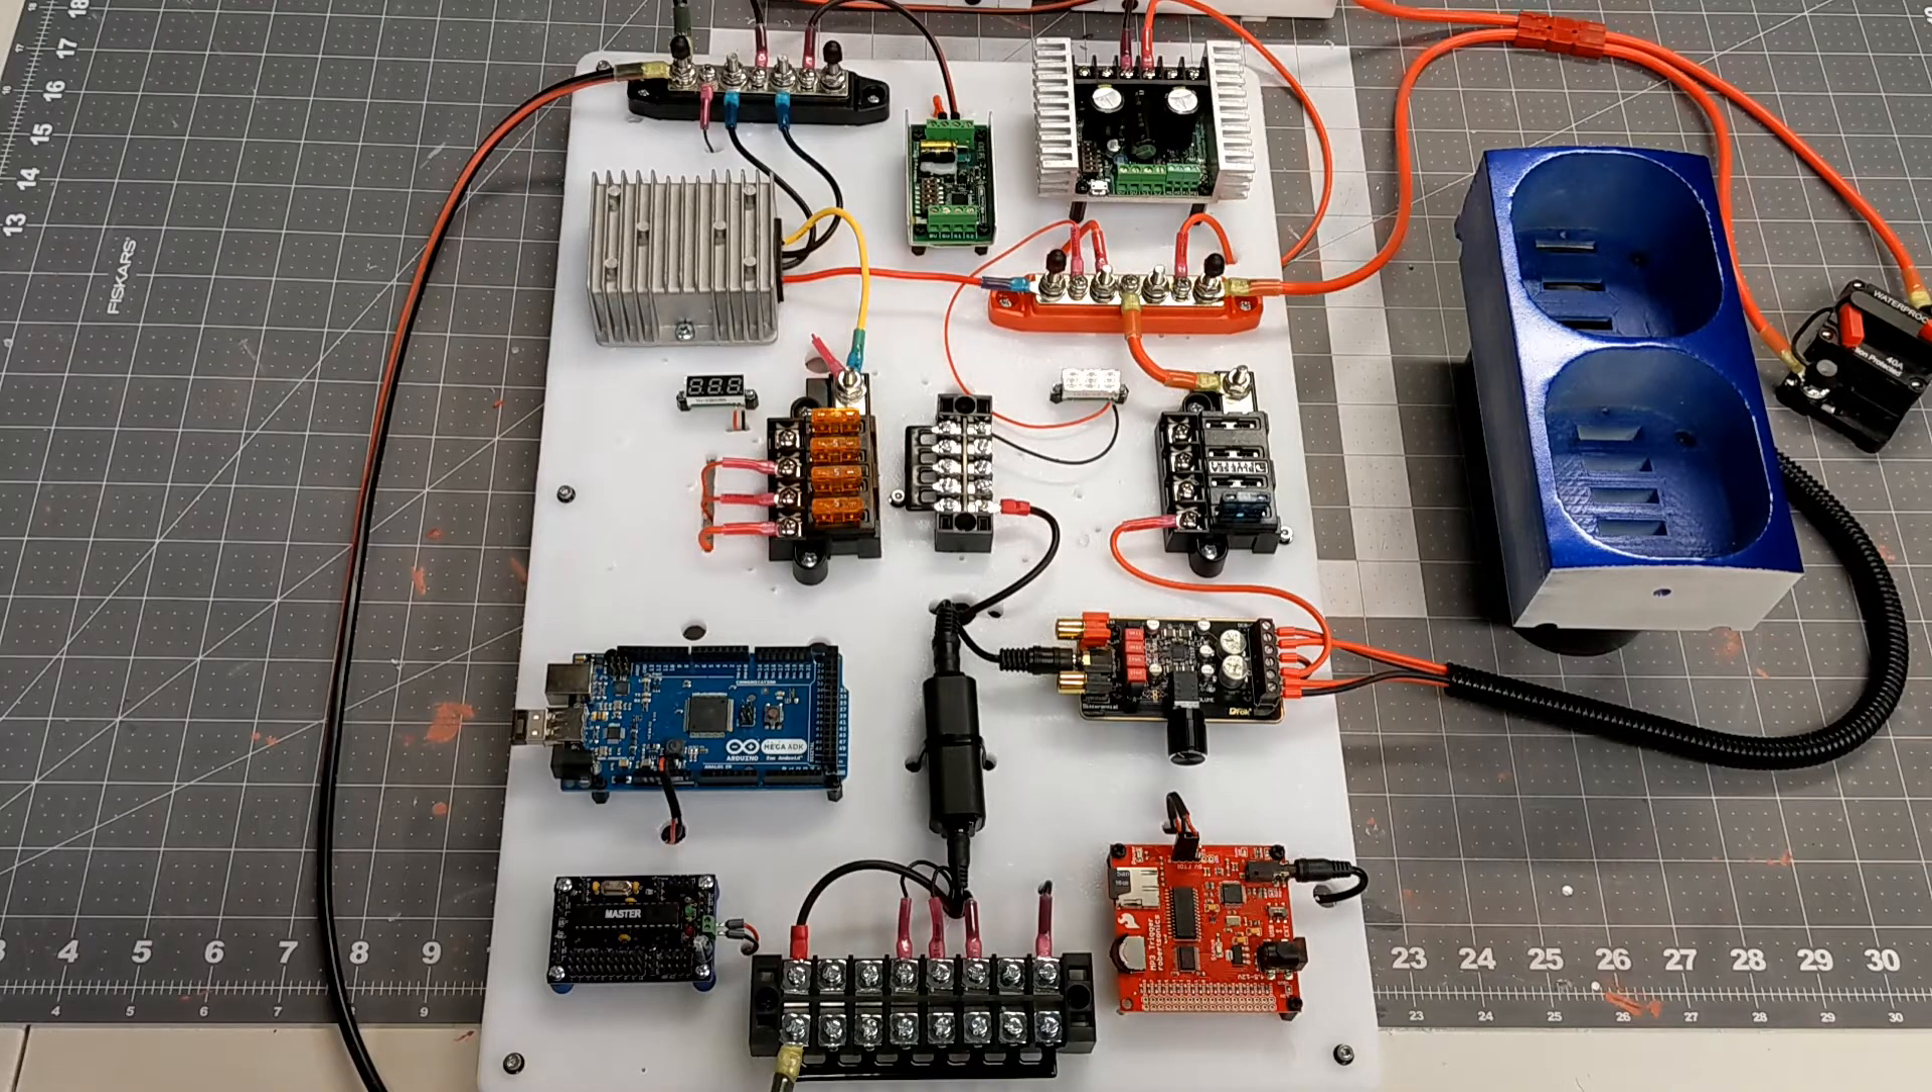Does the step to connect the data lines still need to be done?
Yes.